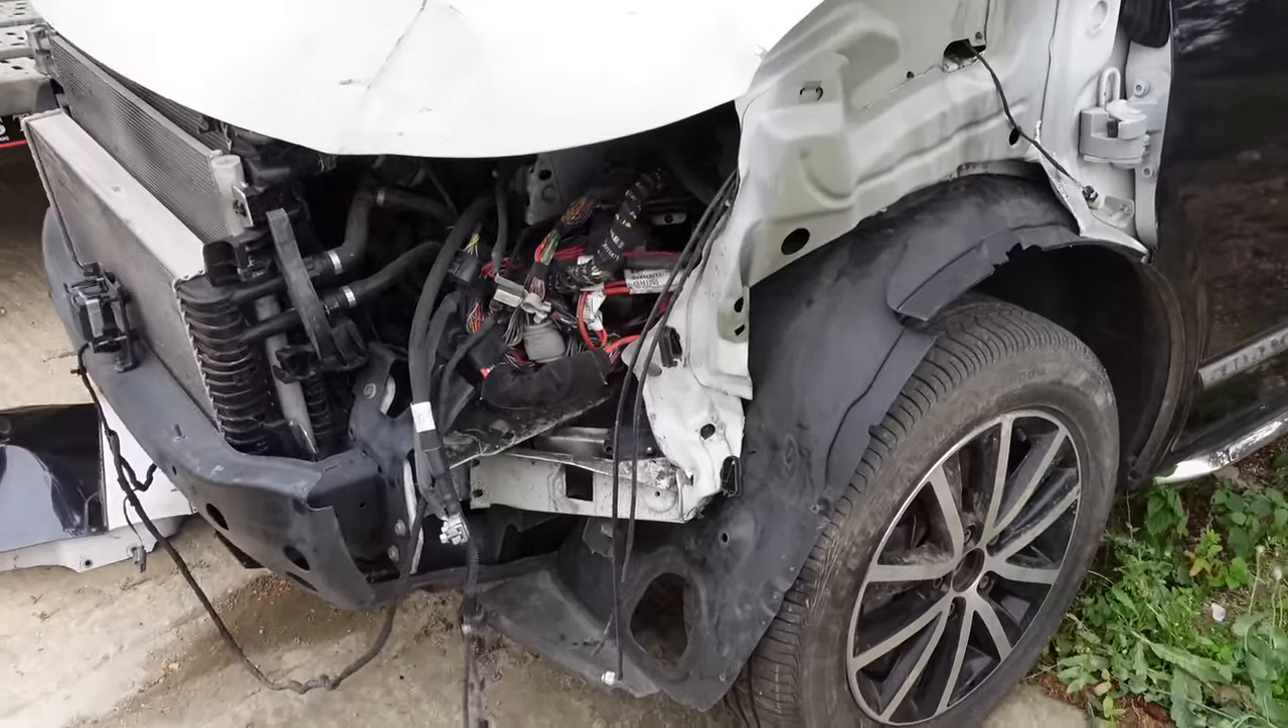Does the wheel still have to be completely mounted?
No.